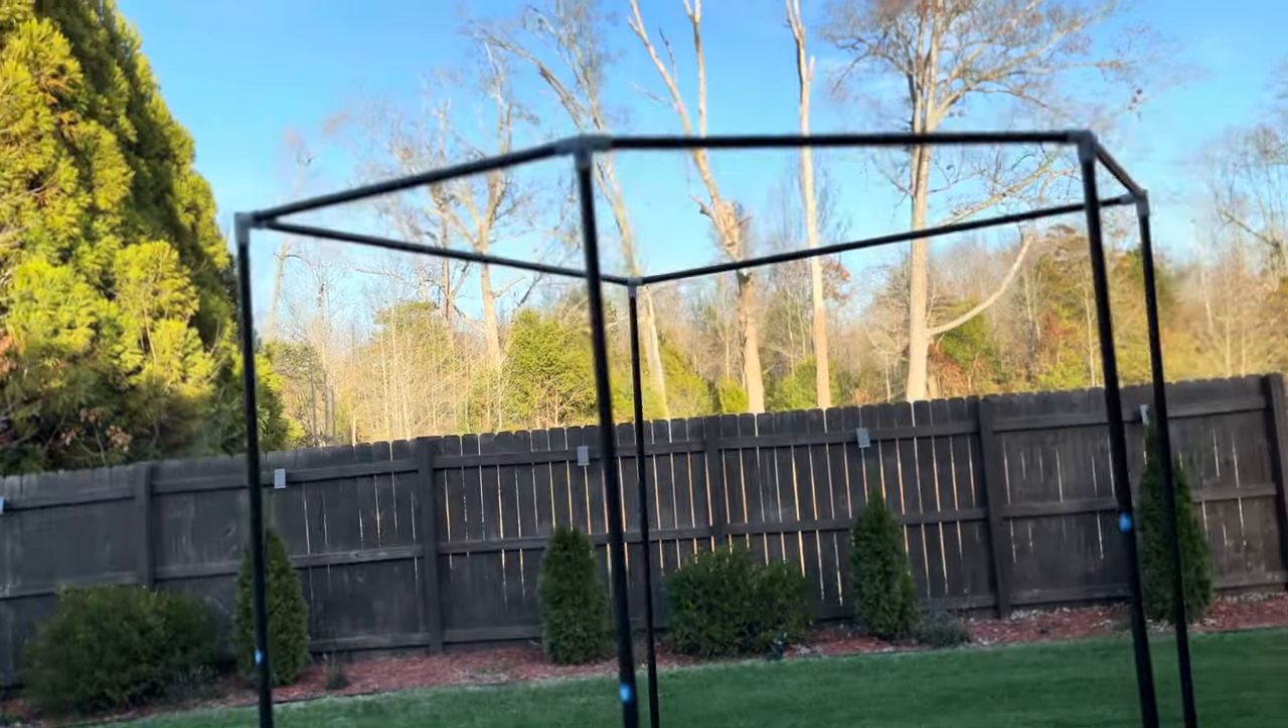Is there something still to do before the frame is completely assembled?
No.